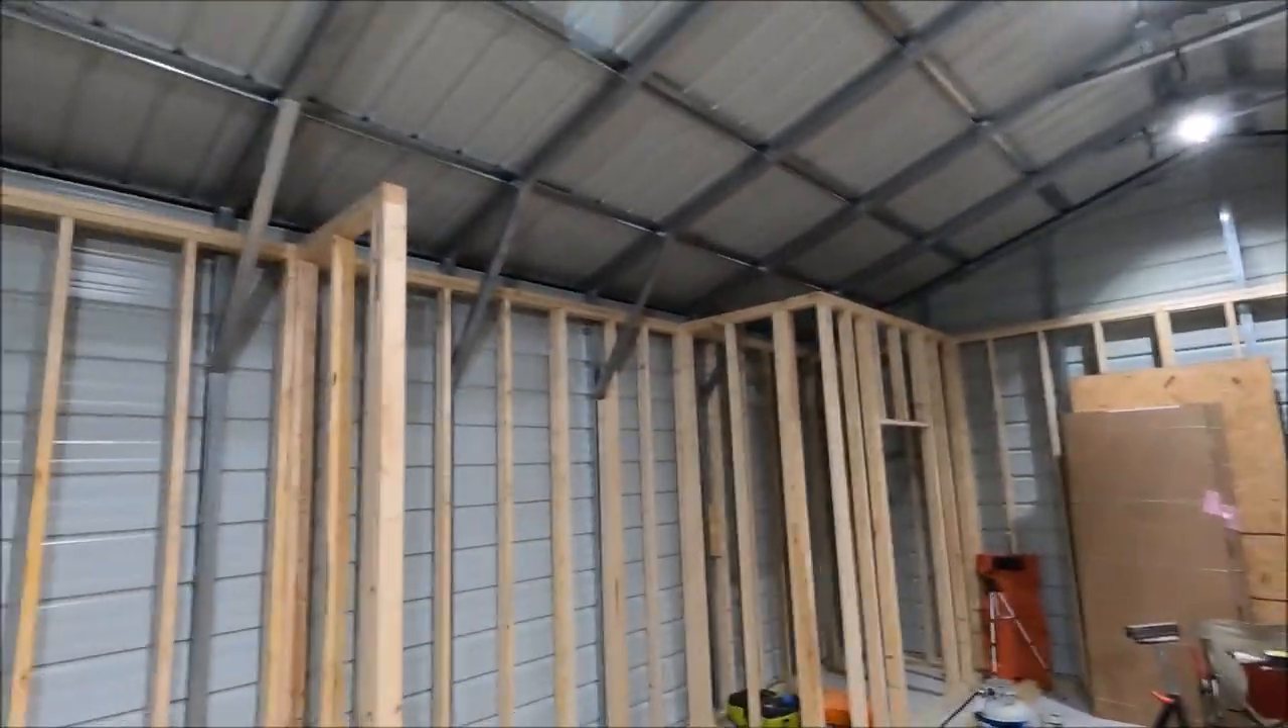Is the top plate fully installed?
Yes.